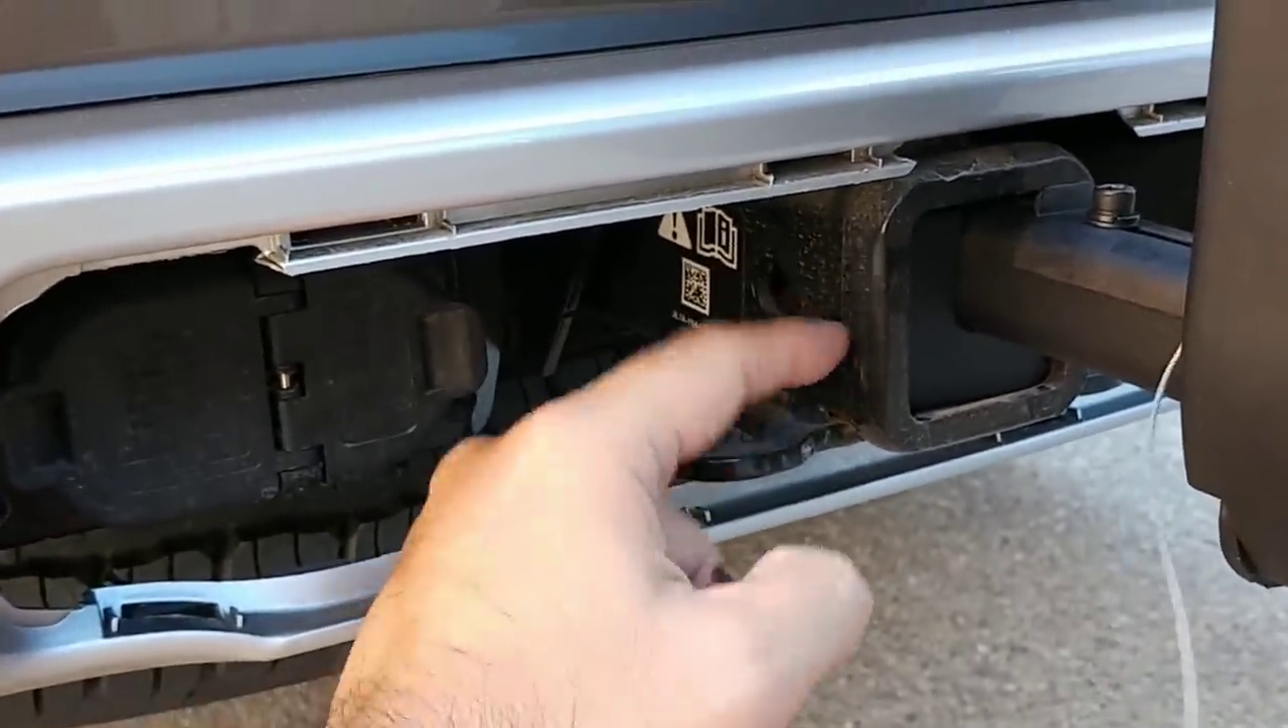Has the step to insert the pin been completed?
No.